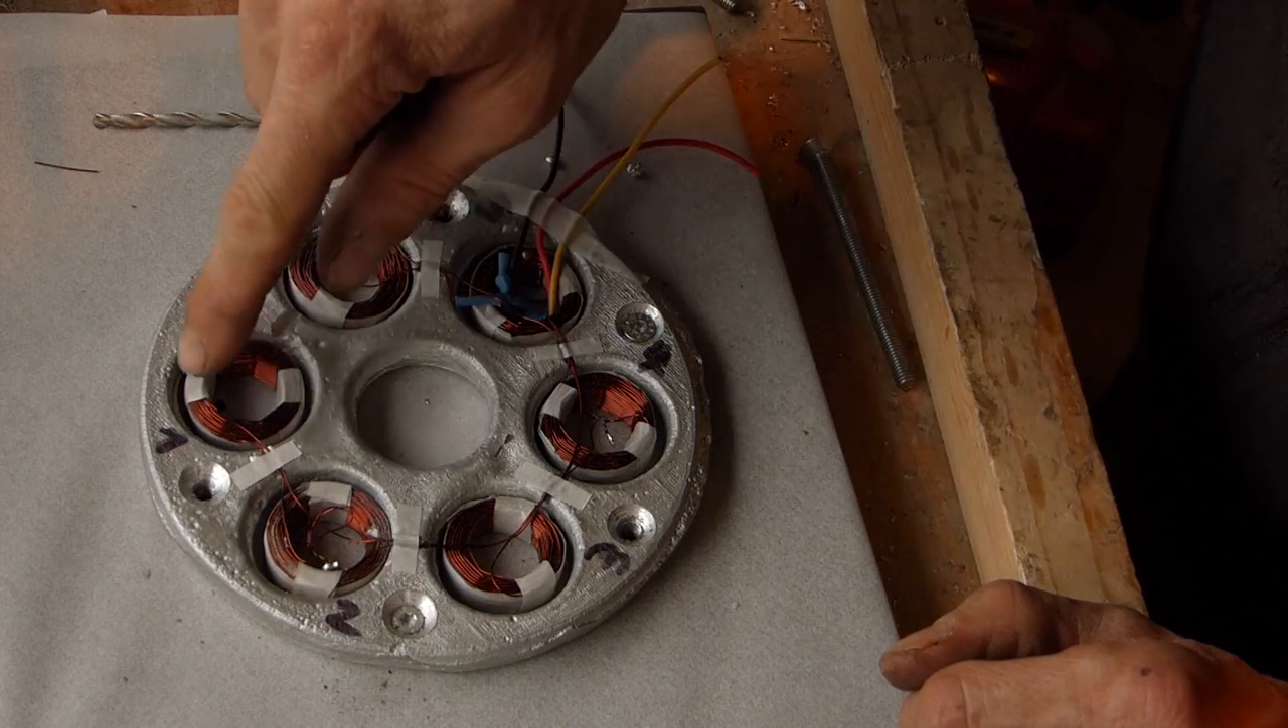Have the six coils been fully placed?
Yes.